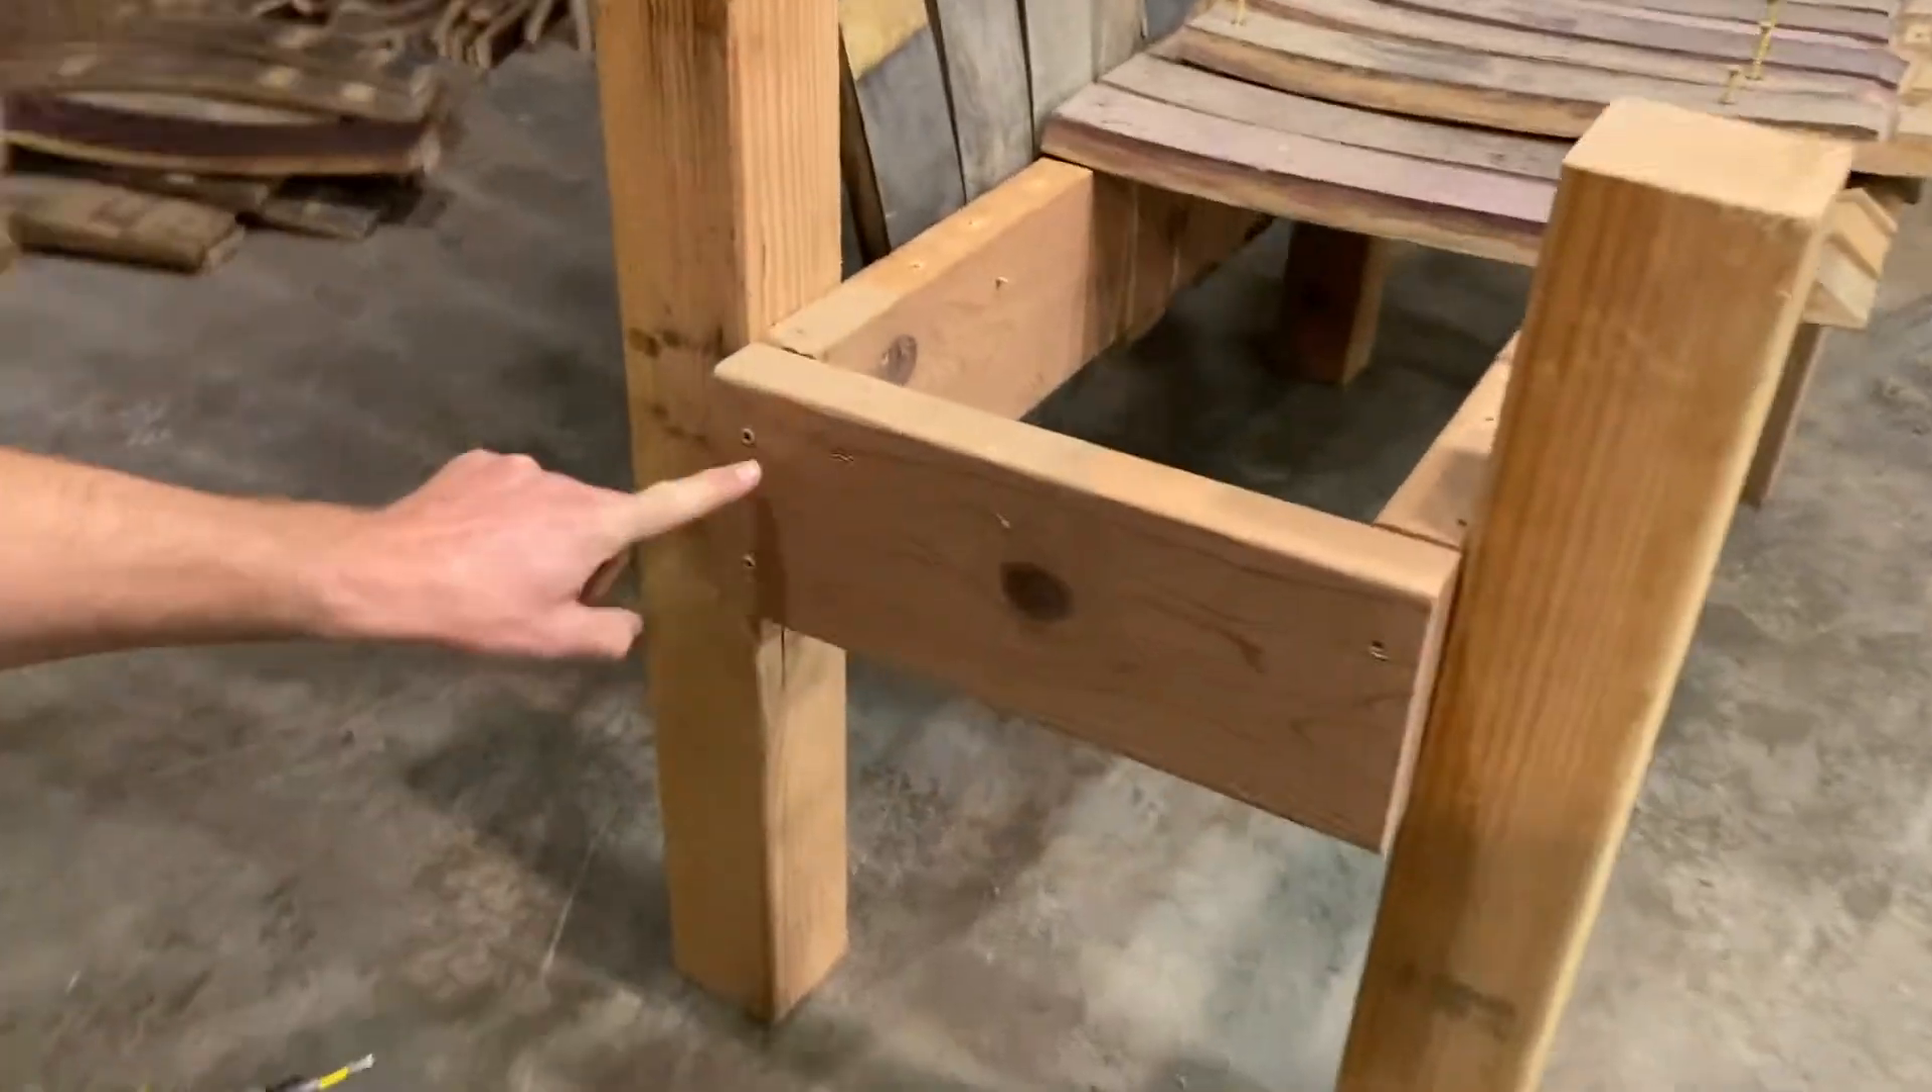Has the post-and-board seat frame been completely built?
Yes.